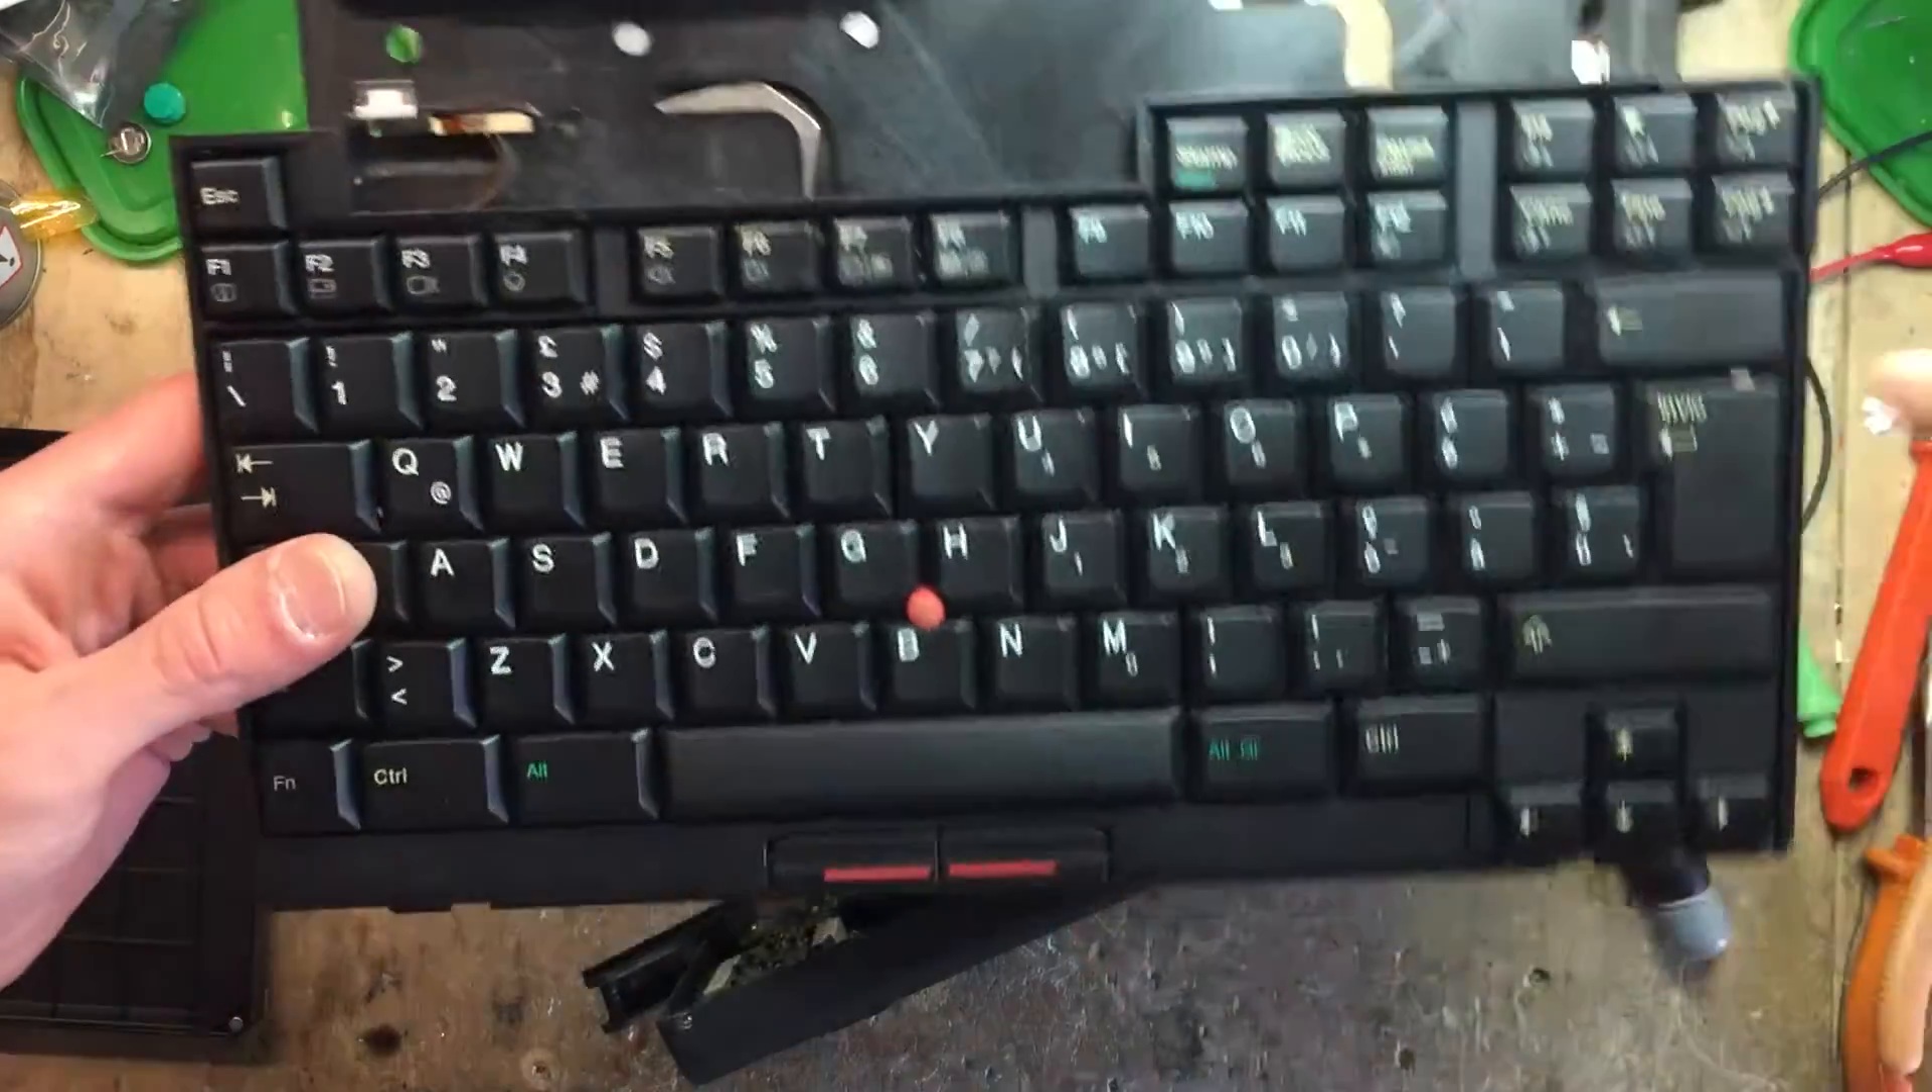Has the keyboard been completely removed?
Yes.